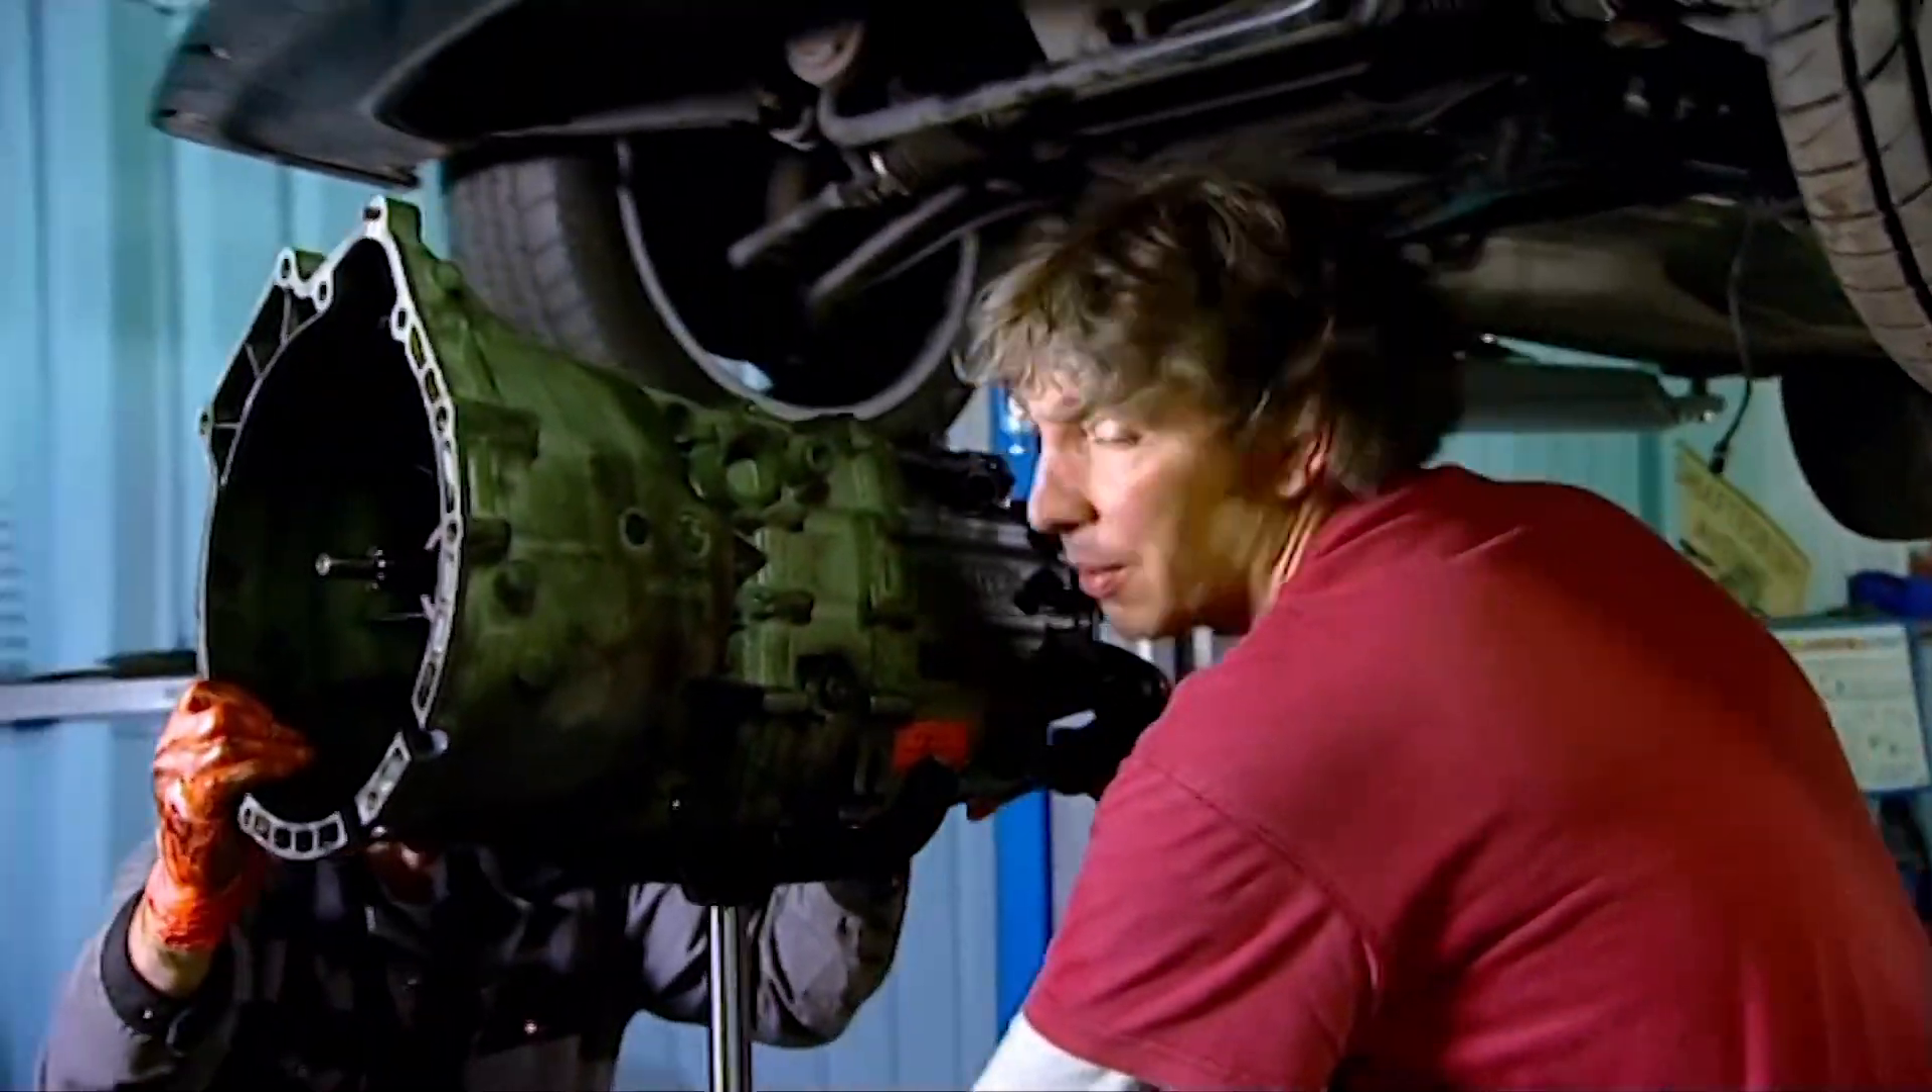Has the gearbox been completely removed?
Yes.